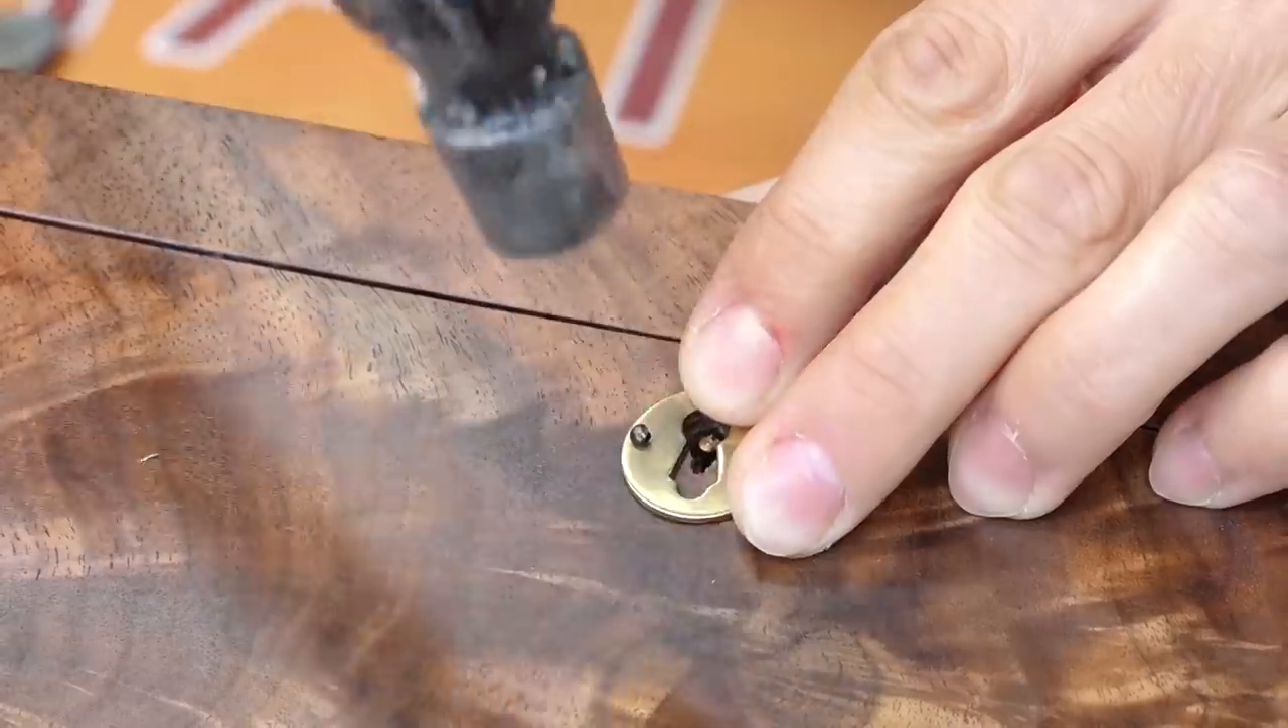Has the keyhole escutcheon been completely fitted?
No.